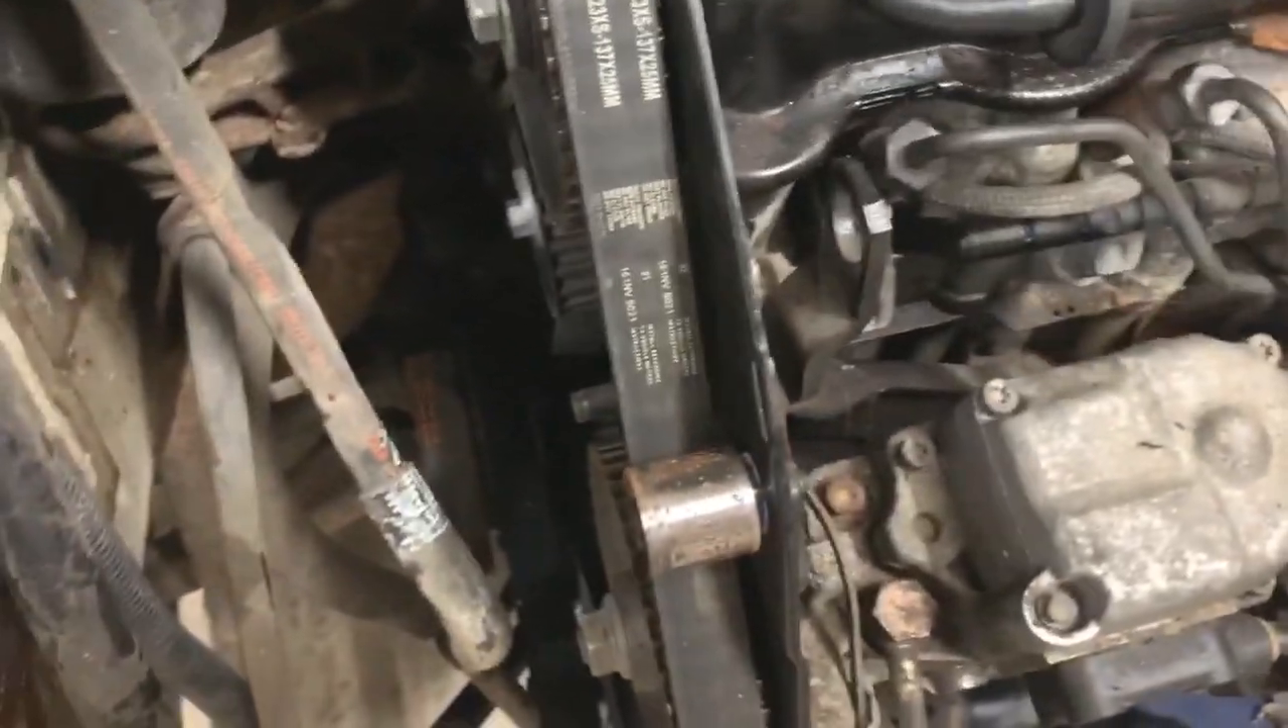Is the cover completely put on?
No.